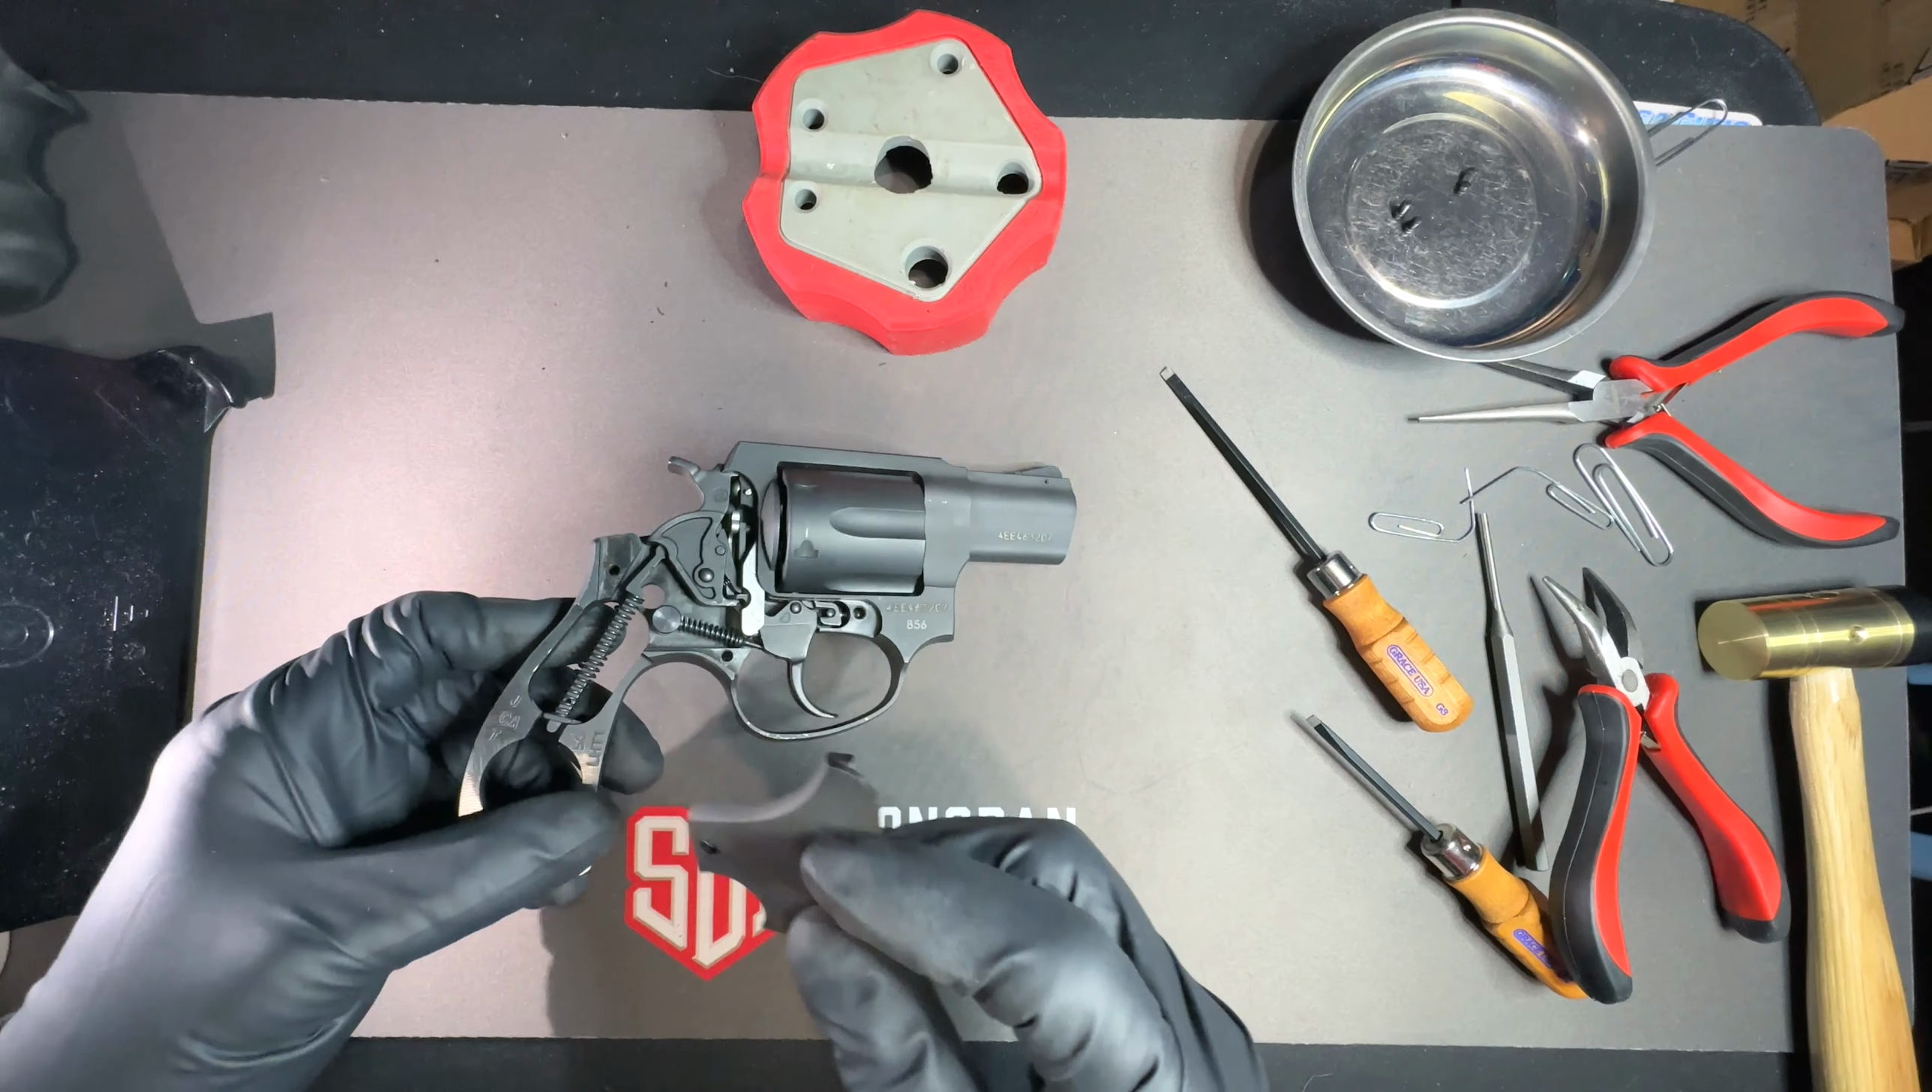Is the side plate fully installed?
No.